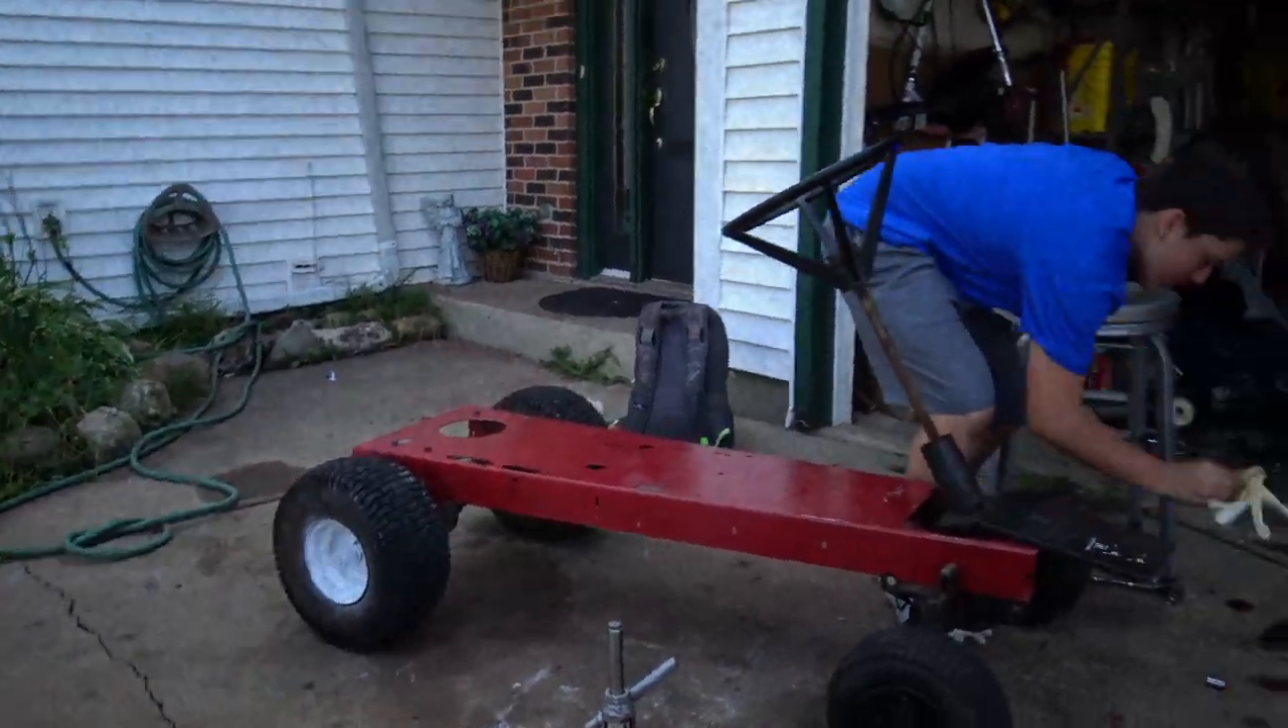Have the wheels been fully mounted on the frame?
Yes.